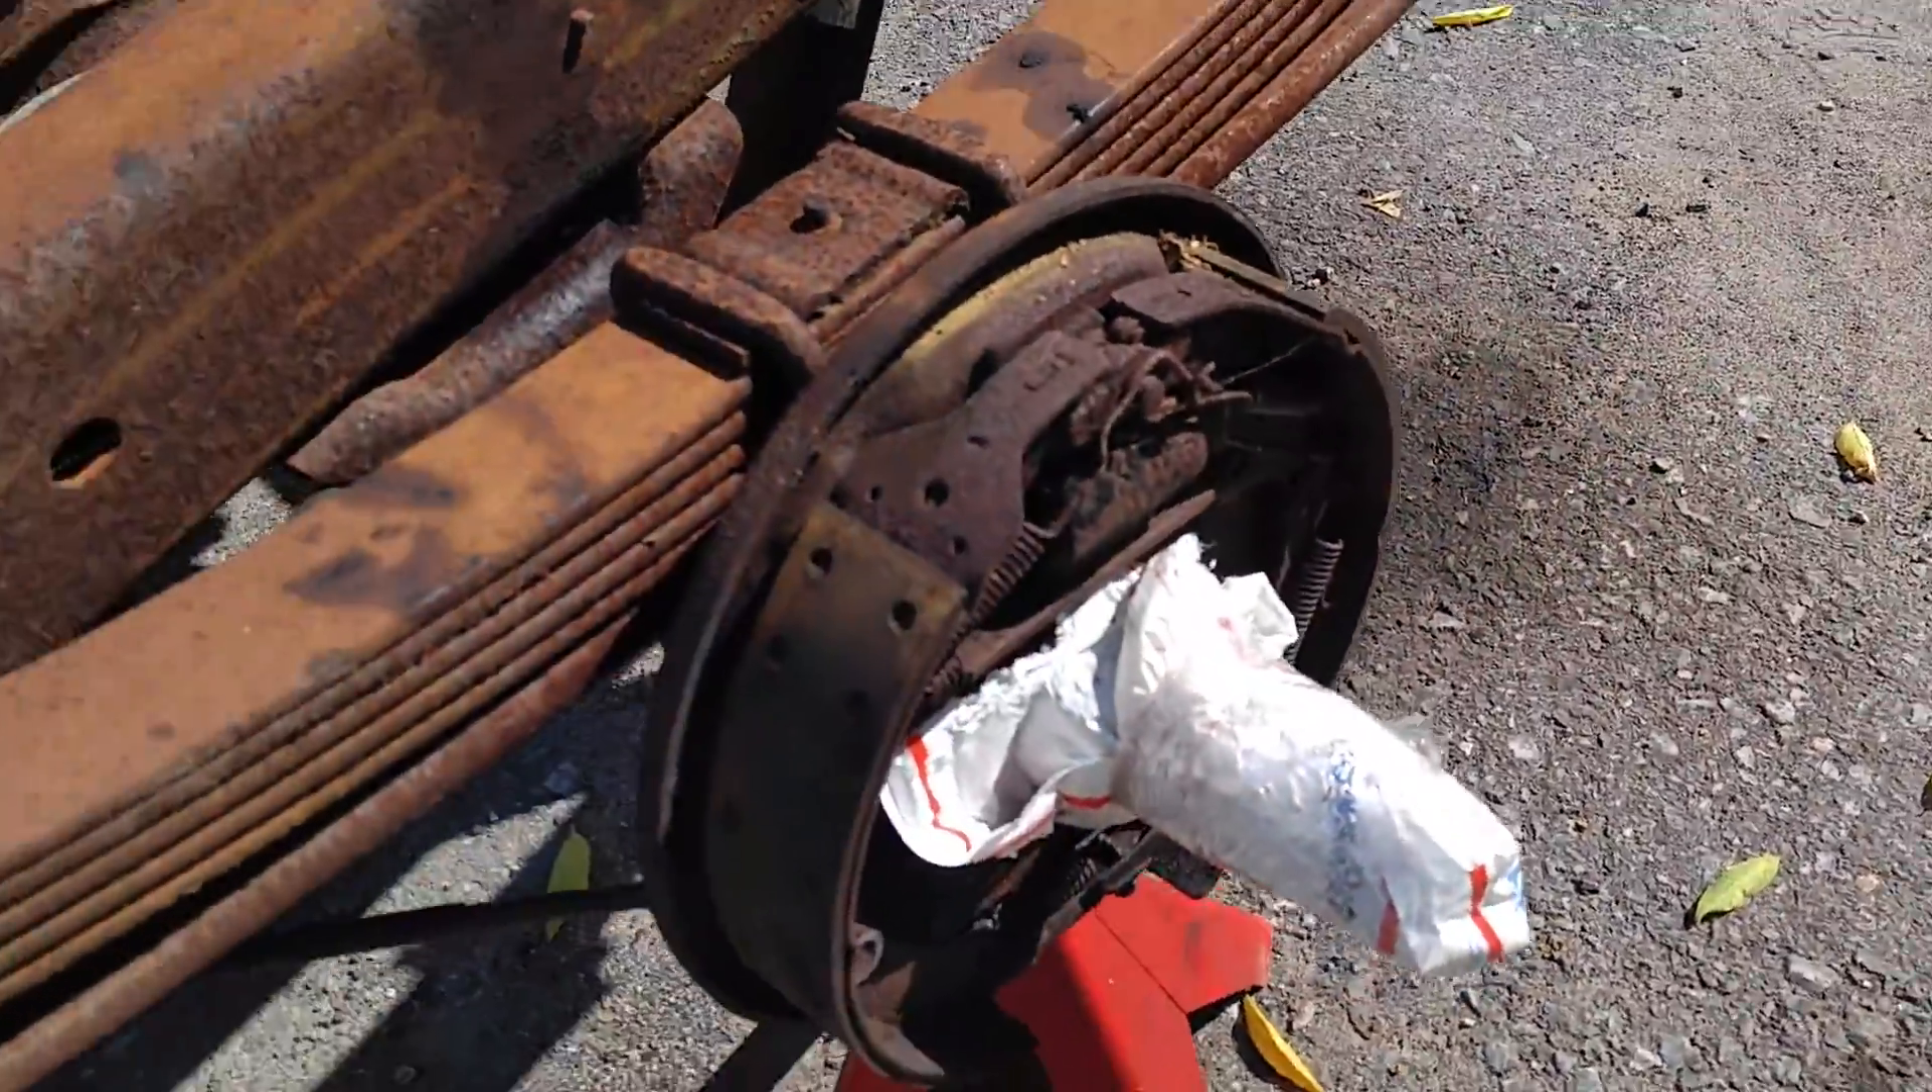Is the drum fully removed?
Yes.